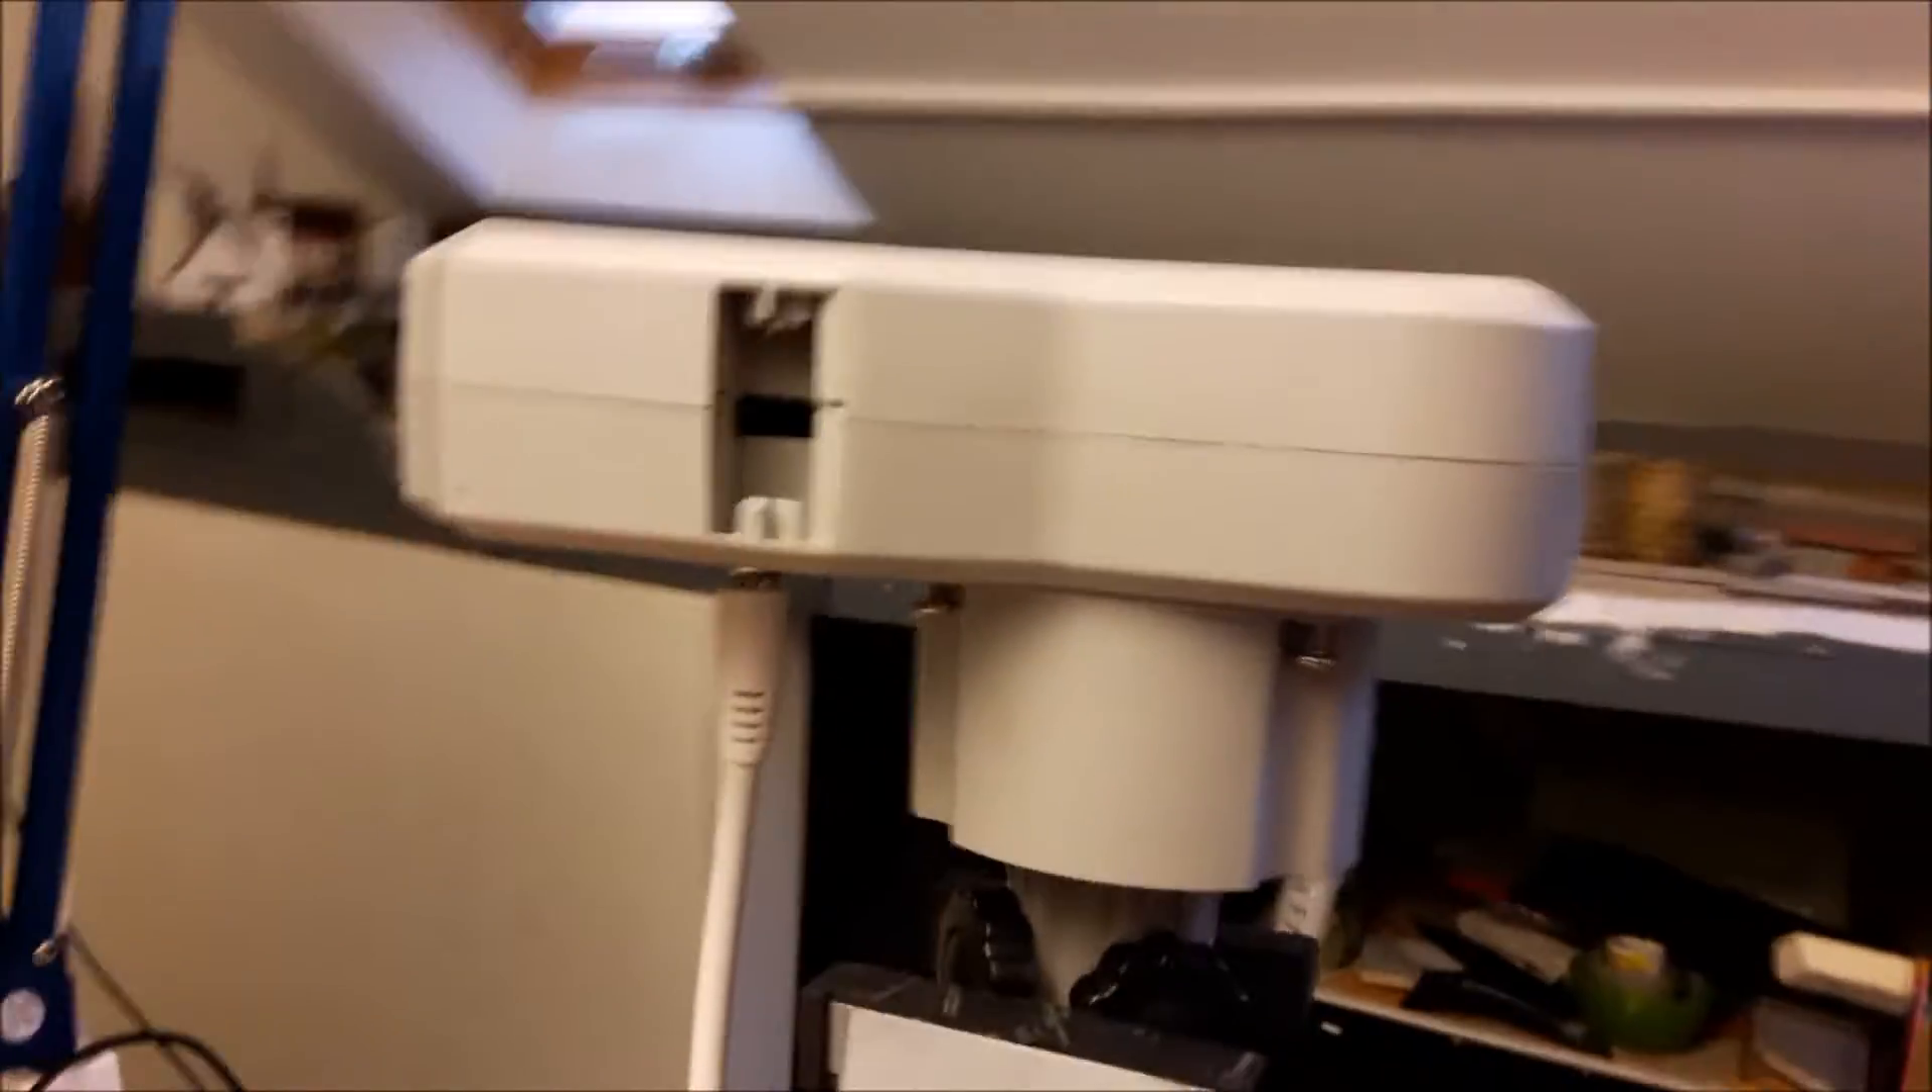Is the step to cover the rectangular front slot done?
No.